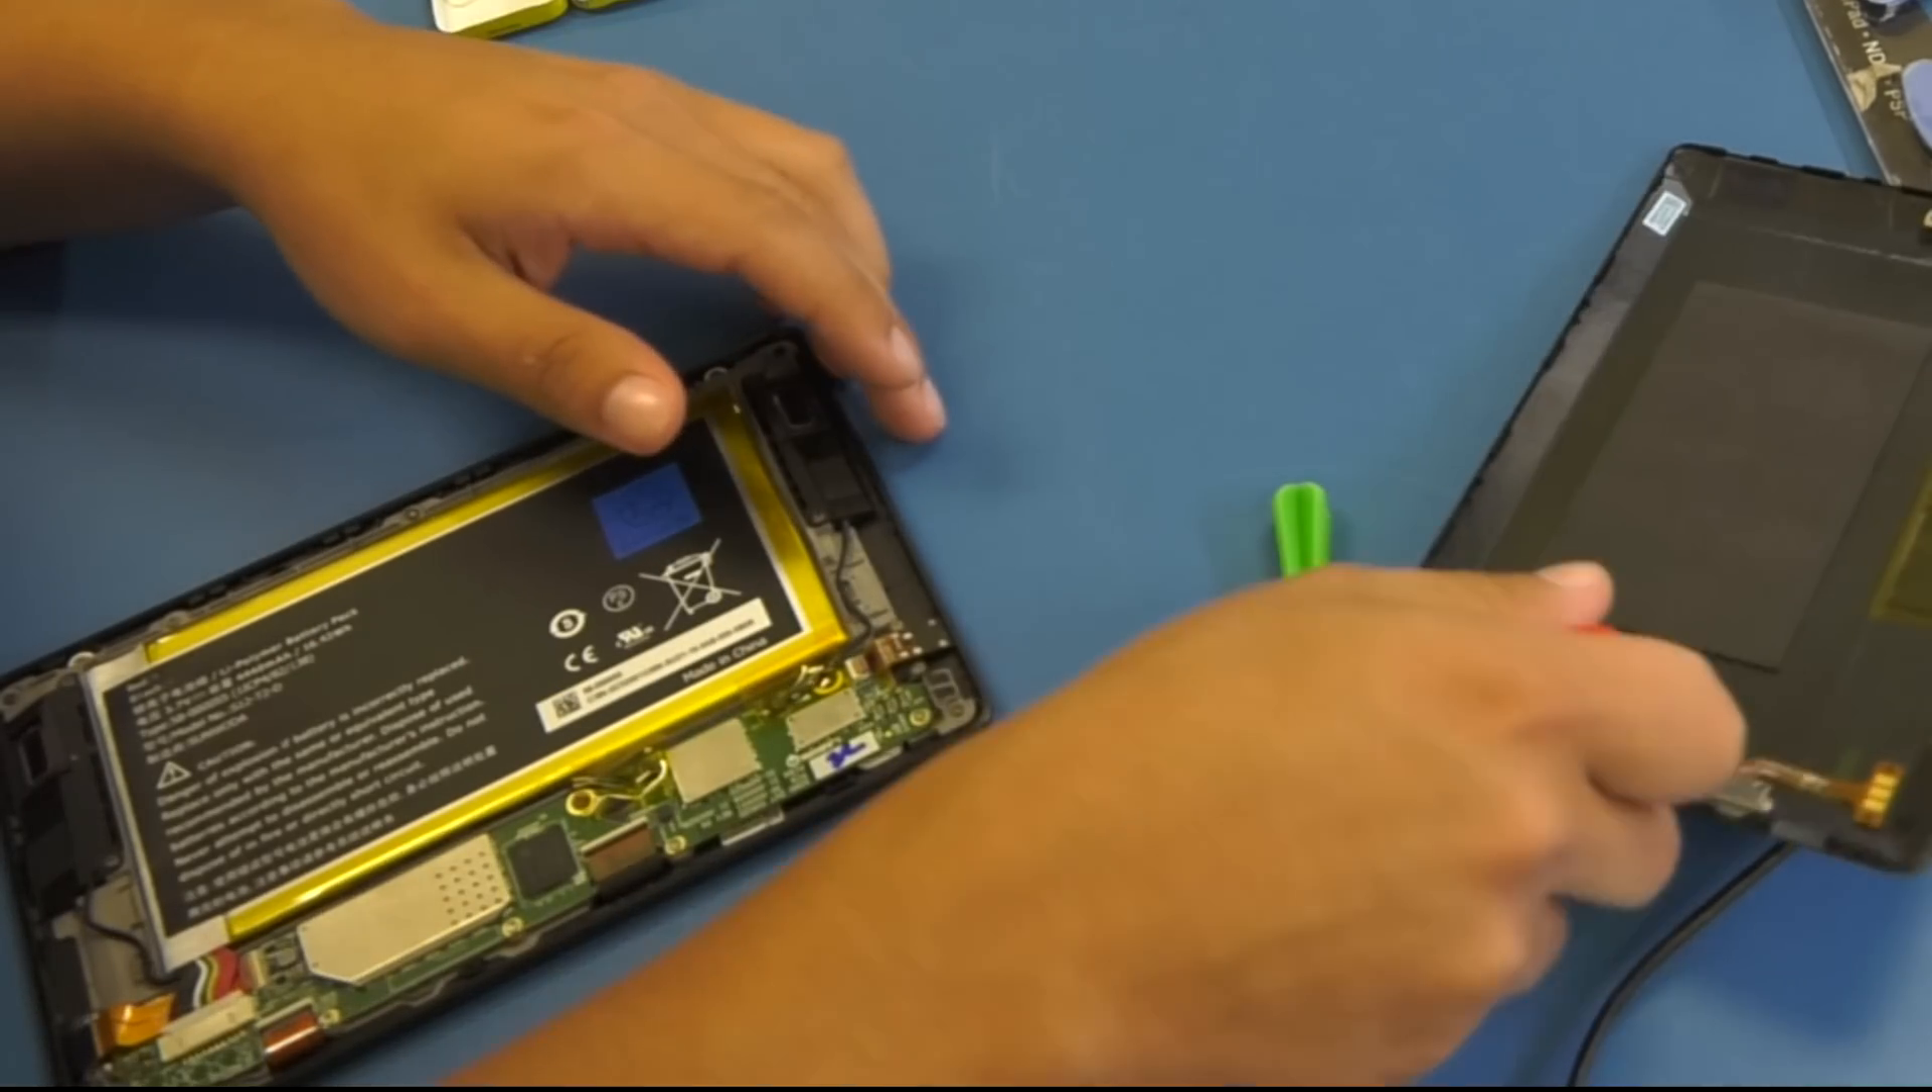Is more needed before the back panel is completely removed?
No.